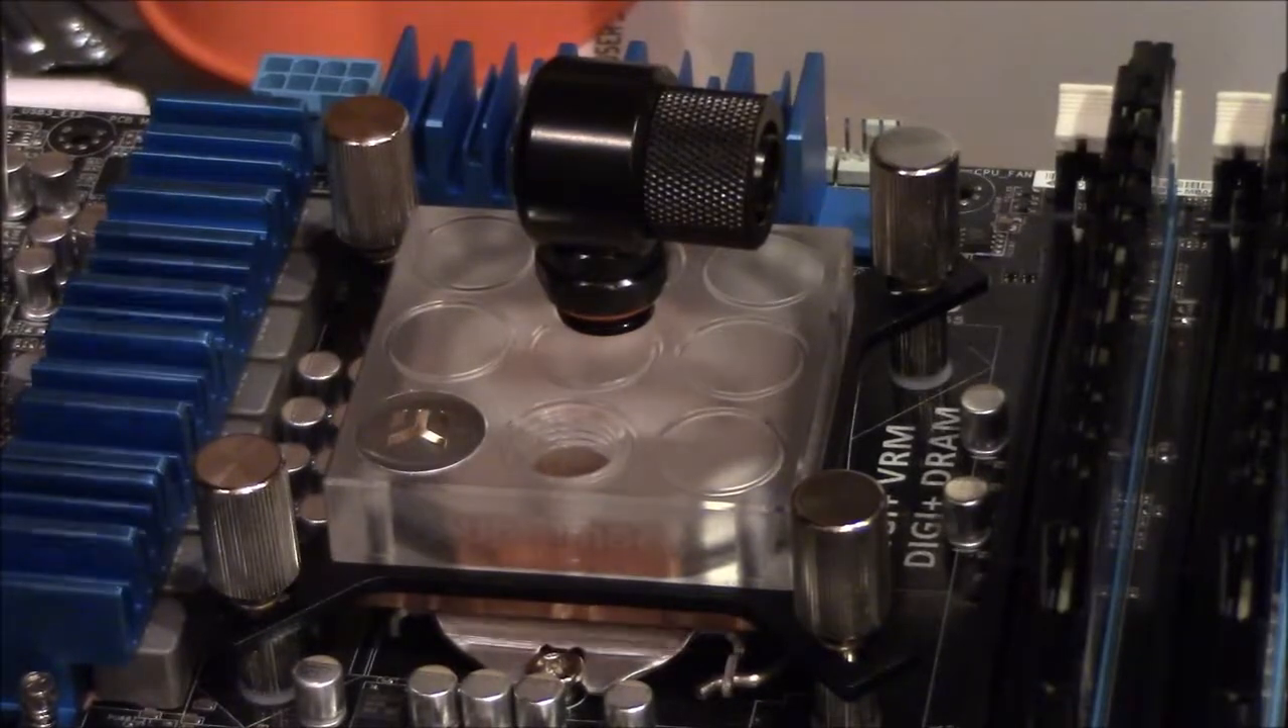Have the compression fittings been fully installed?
No.